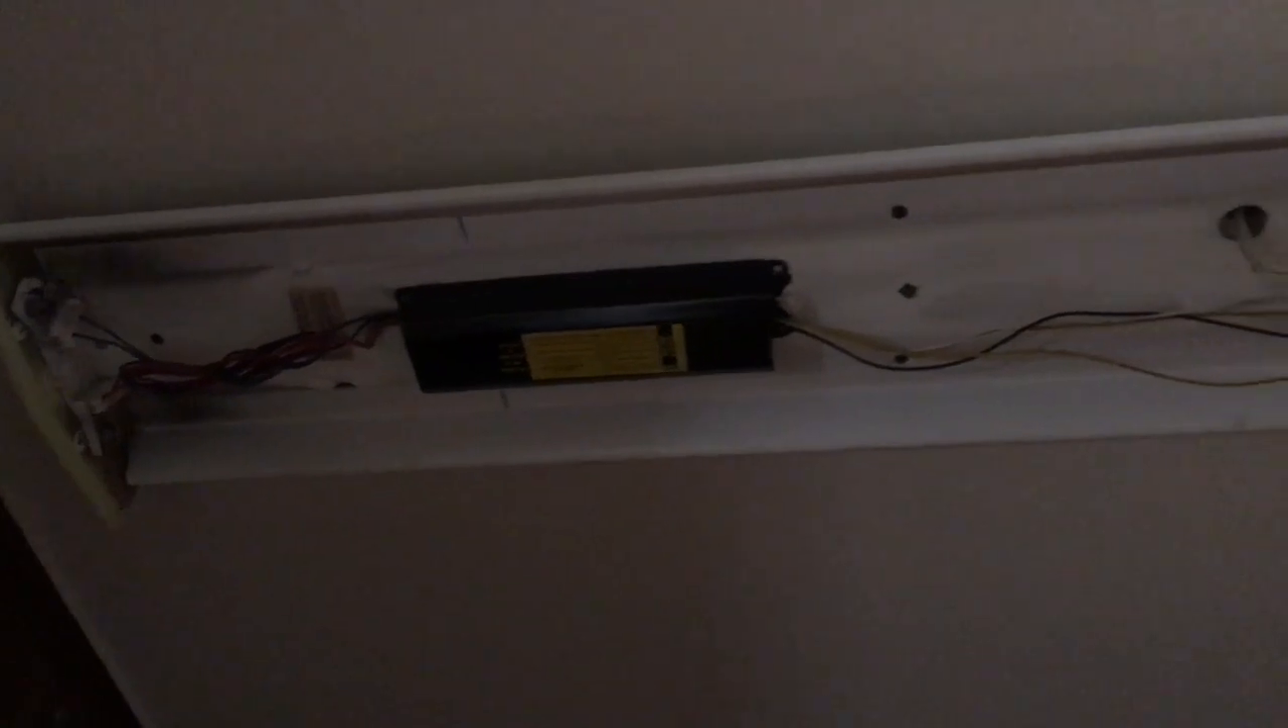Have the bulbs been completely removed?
Yes.